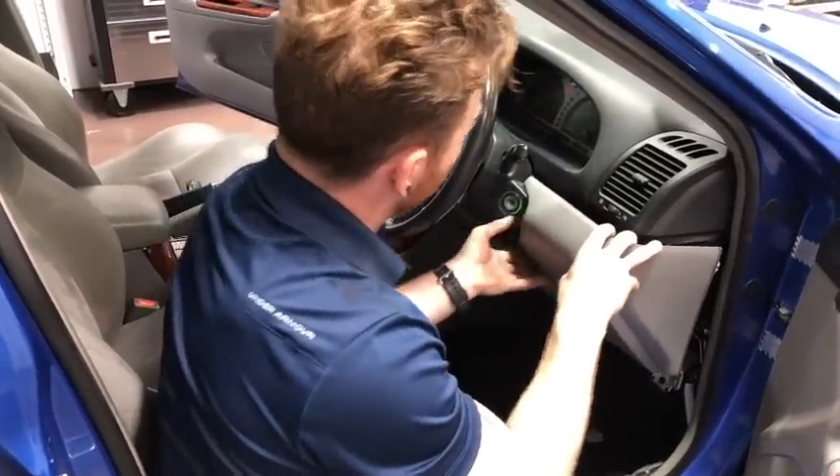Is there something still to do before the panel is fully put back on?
Yes.